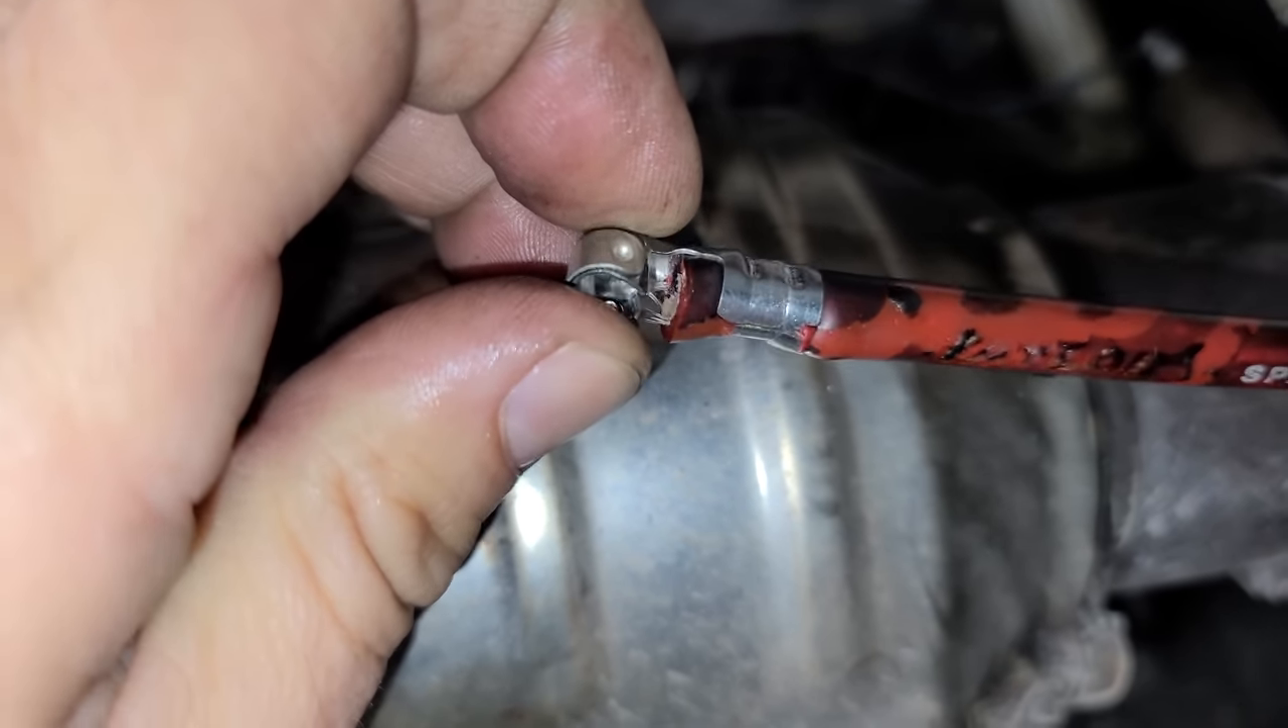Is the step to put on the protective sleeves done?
No.